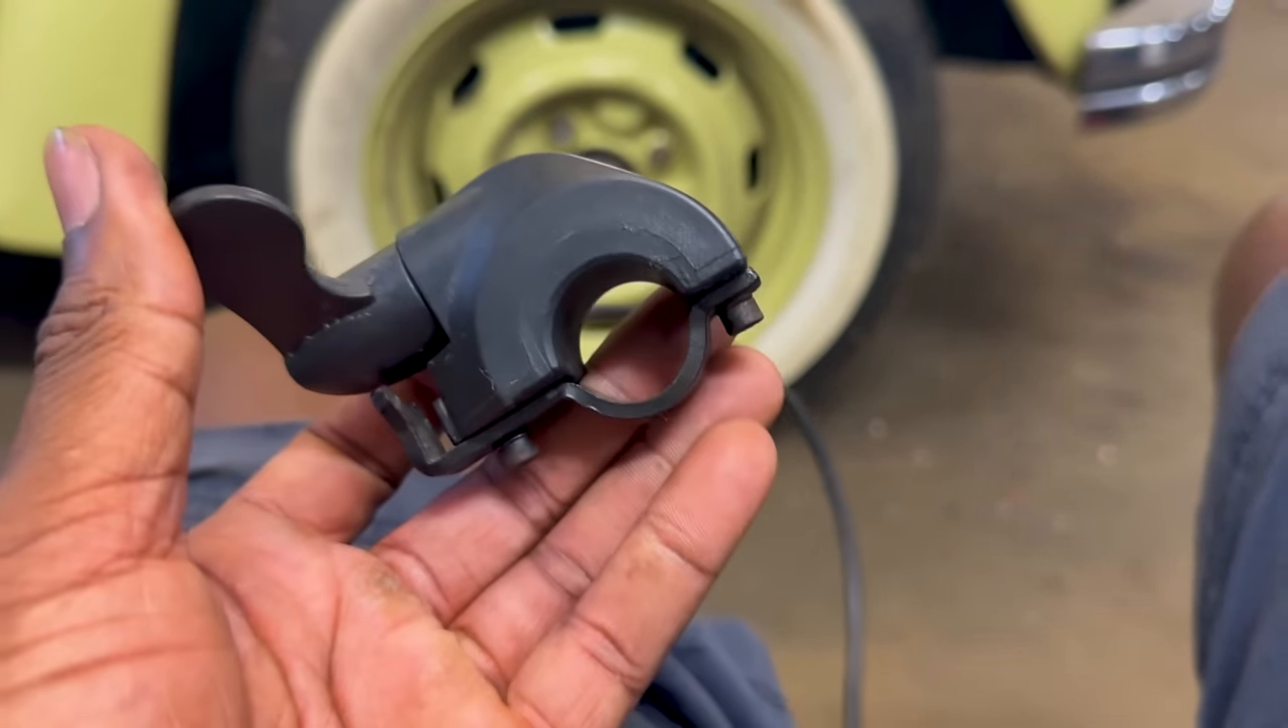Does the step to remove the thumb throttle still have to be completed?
No.